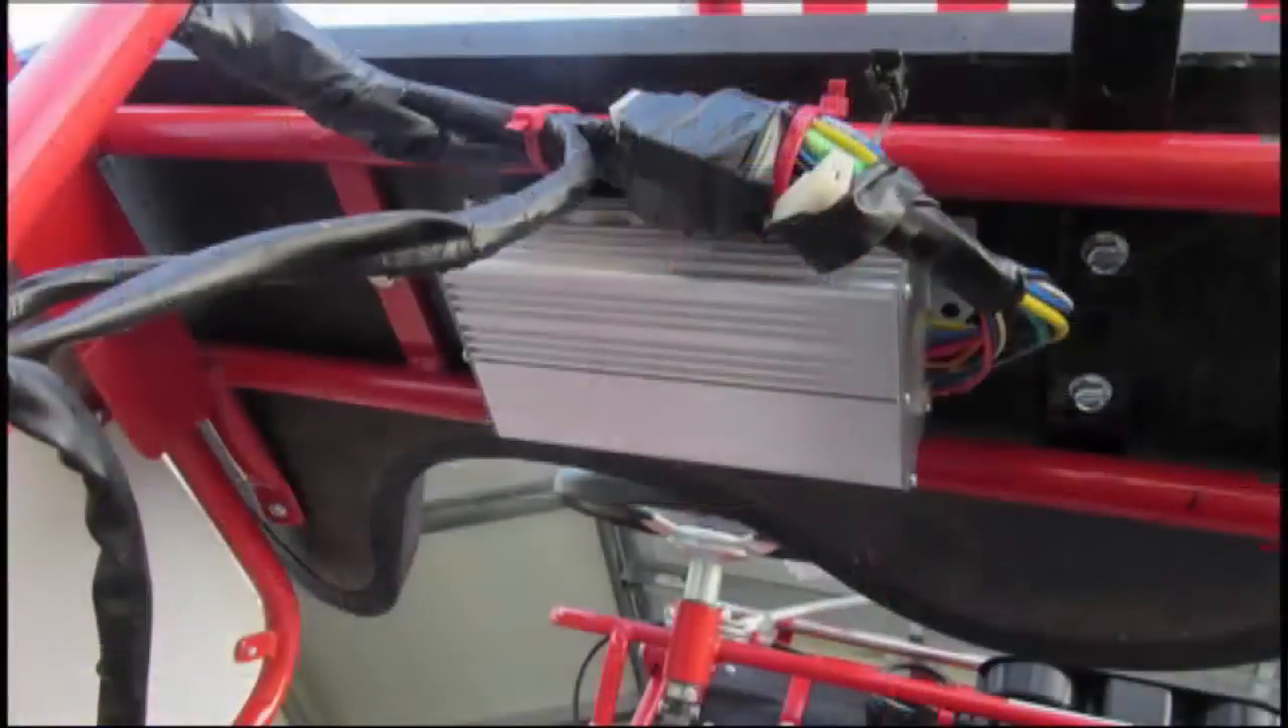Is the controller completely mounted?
Yes.